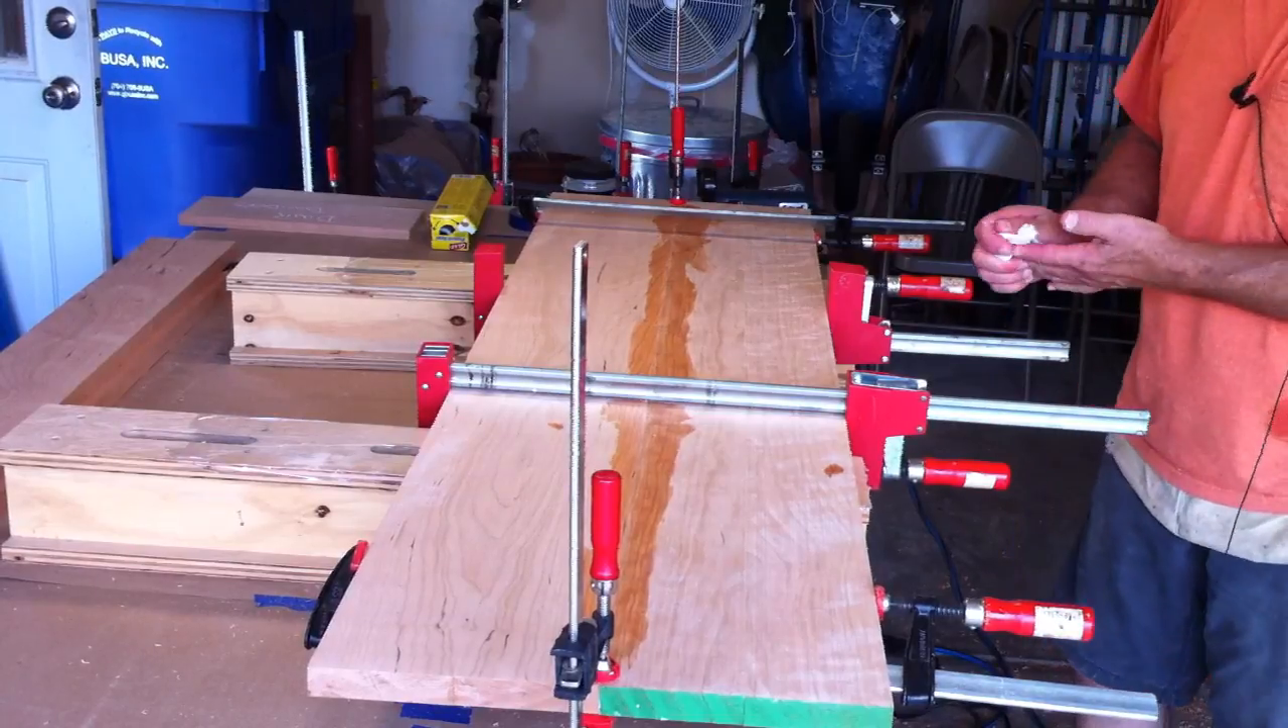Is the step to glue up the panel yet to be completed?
No.